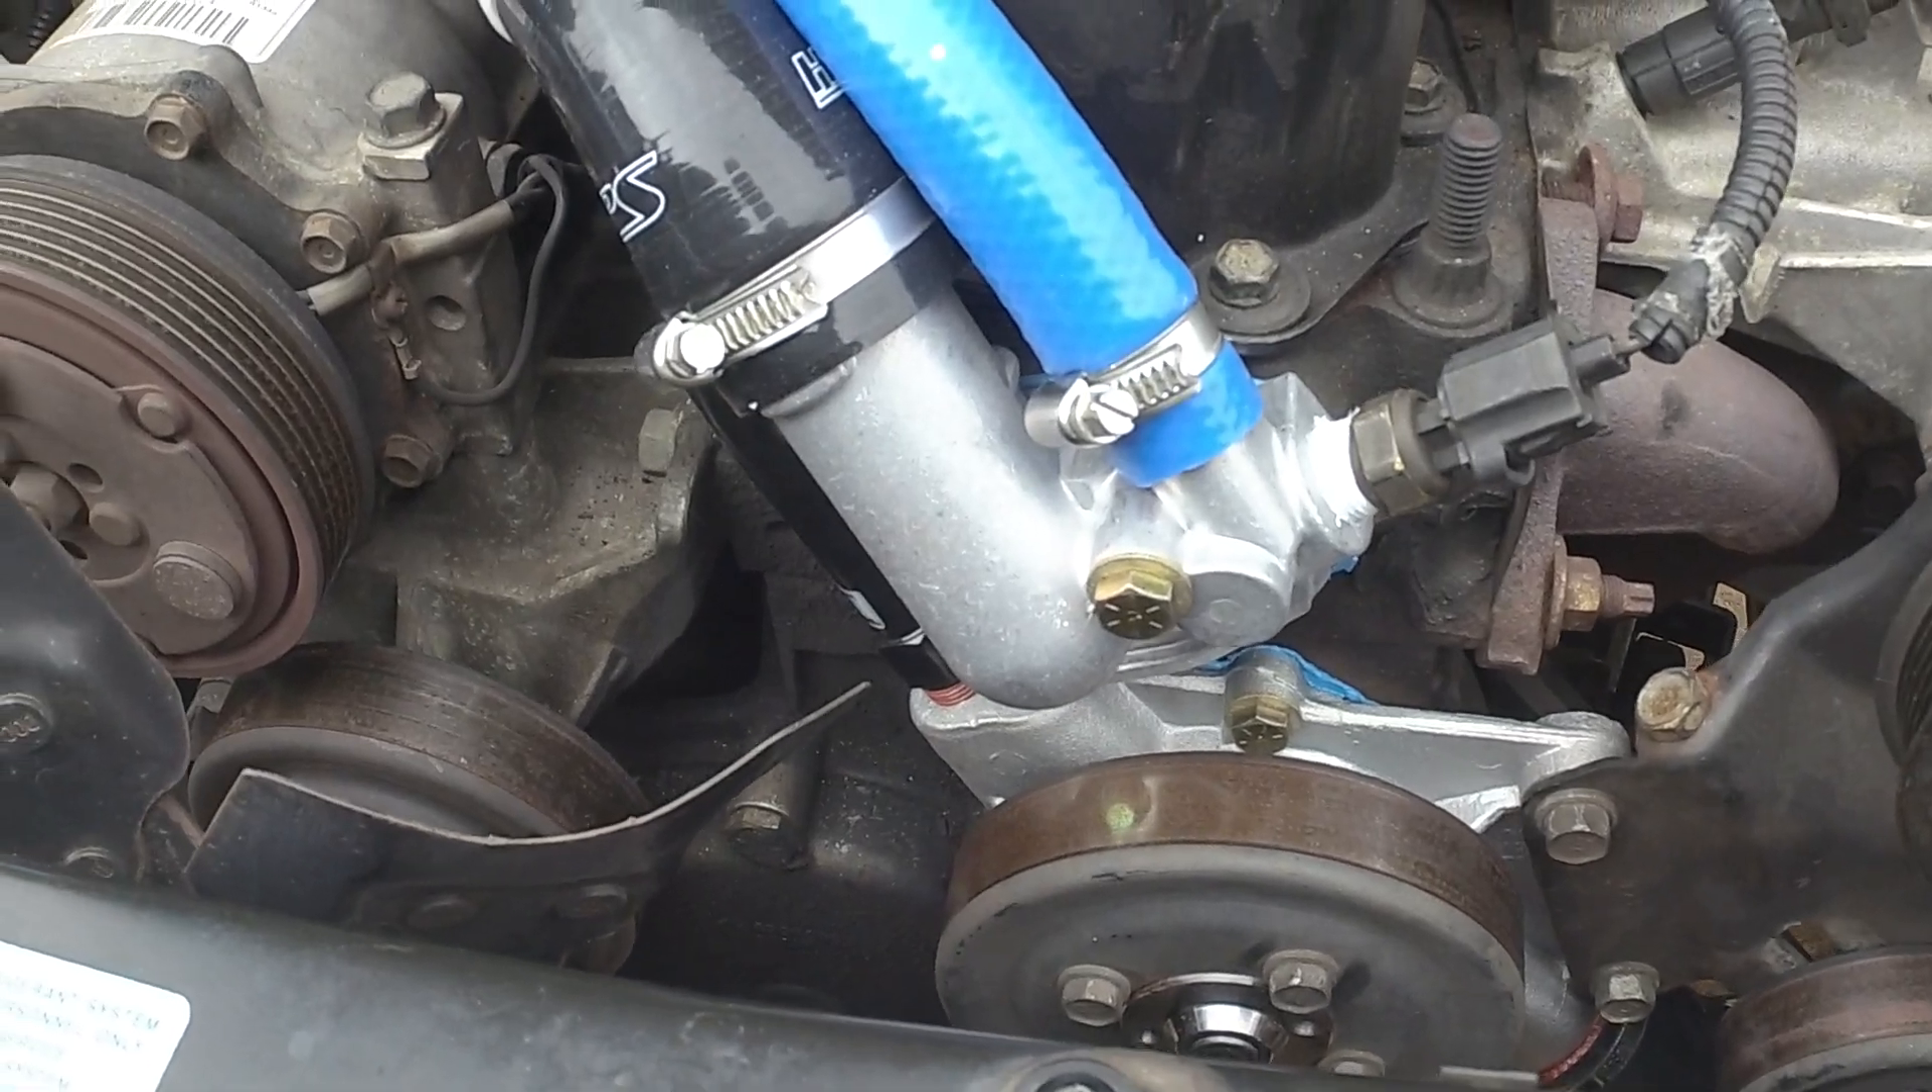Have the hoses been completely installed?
Yes.